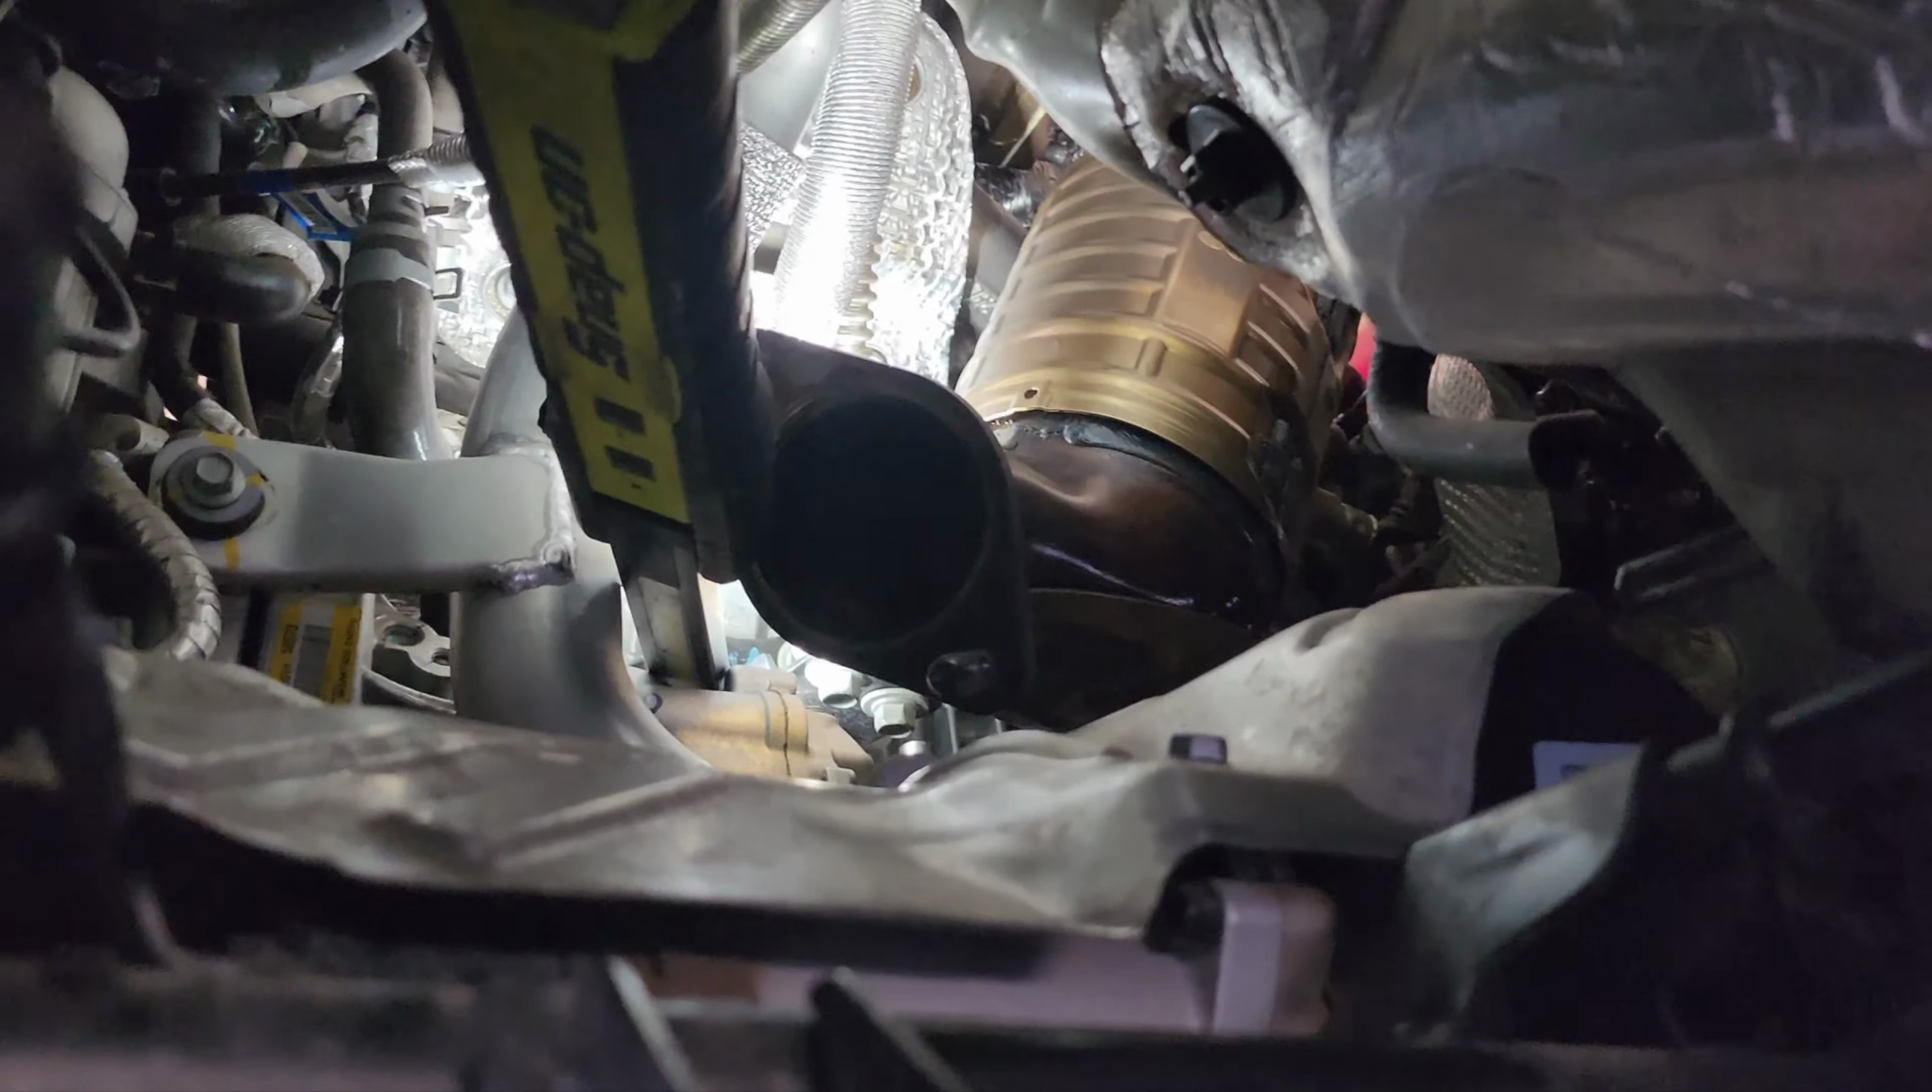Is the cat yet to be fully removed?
Yes.